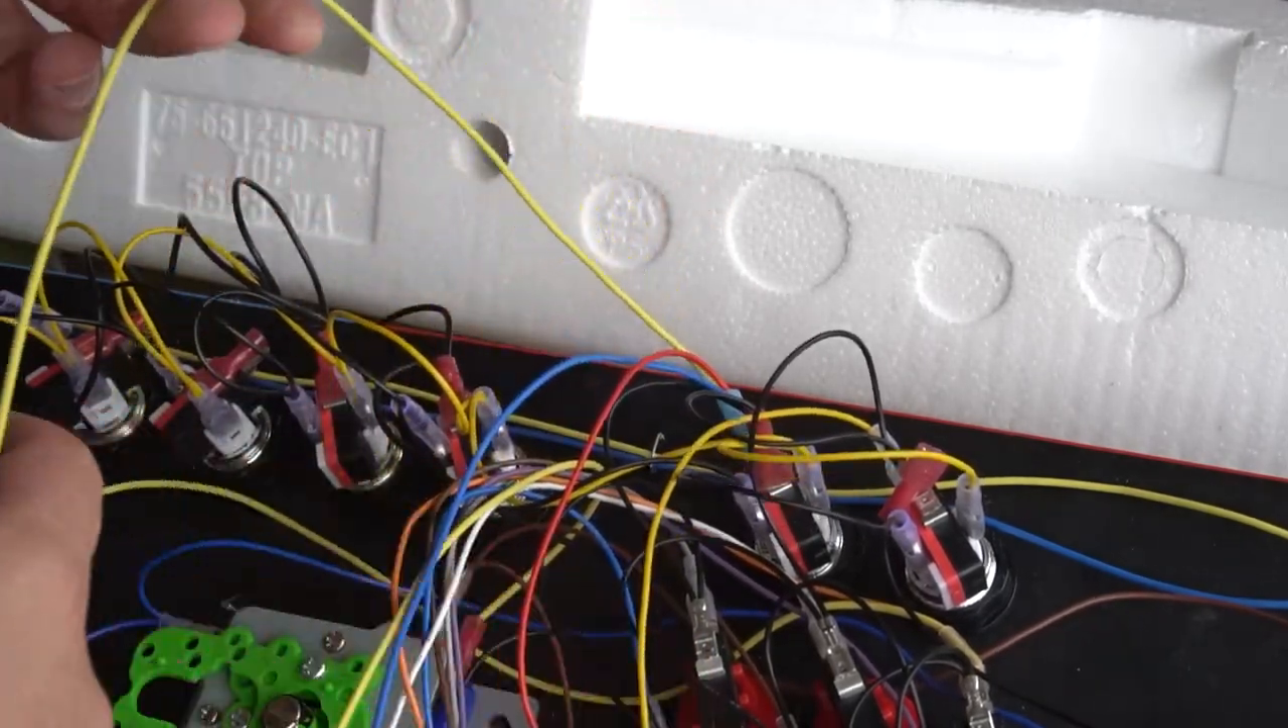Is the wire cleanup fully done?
No.